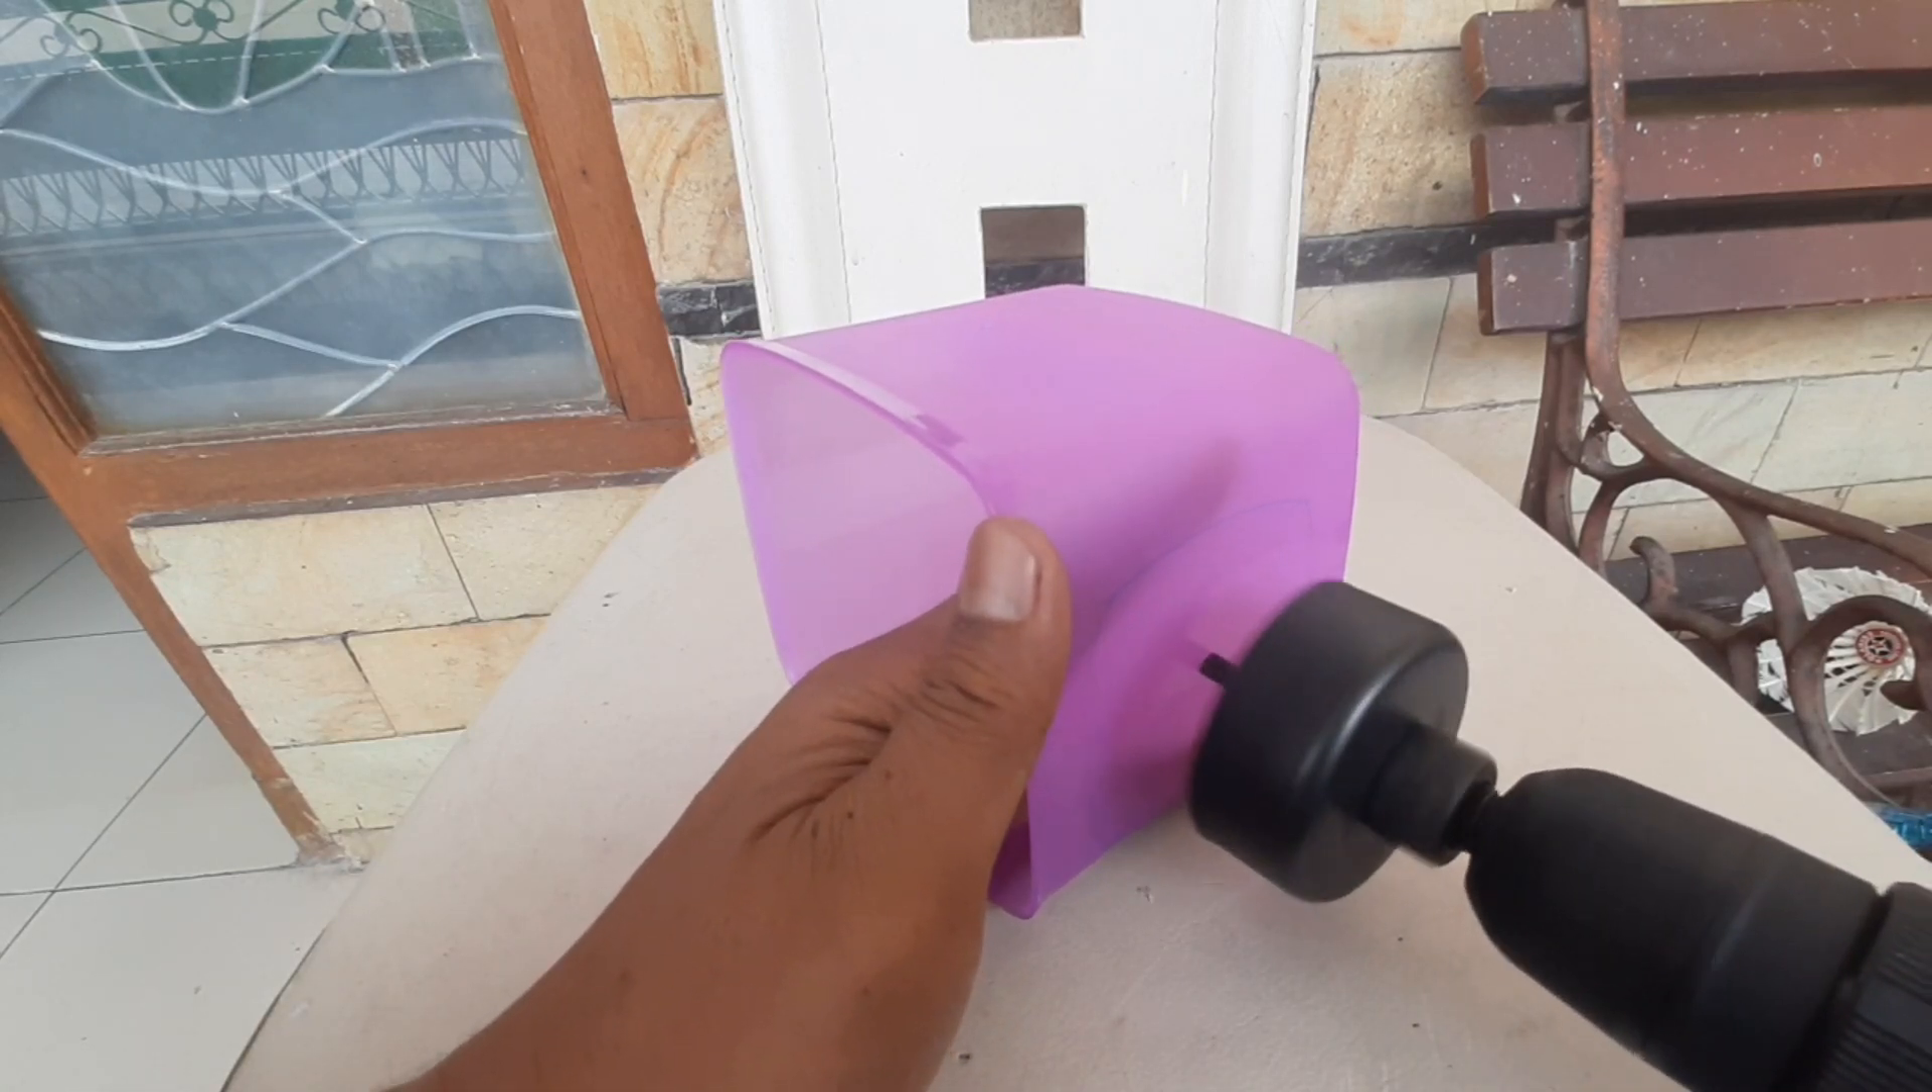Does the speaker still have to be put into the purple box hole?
Yes.